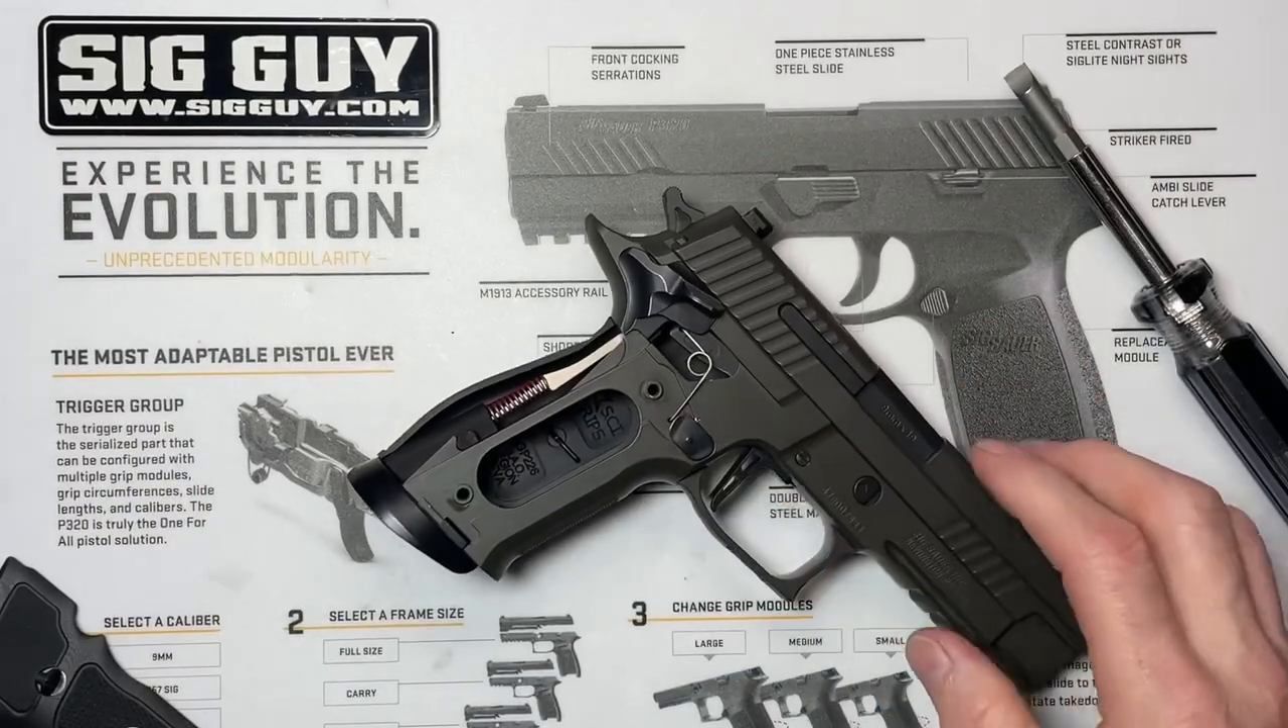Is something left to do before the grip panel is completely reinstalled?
Yes.